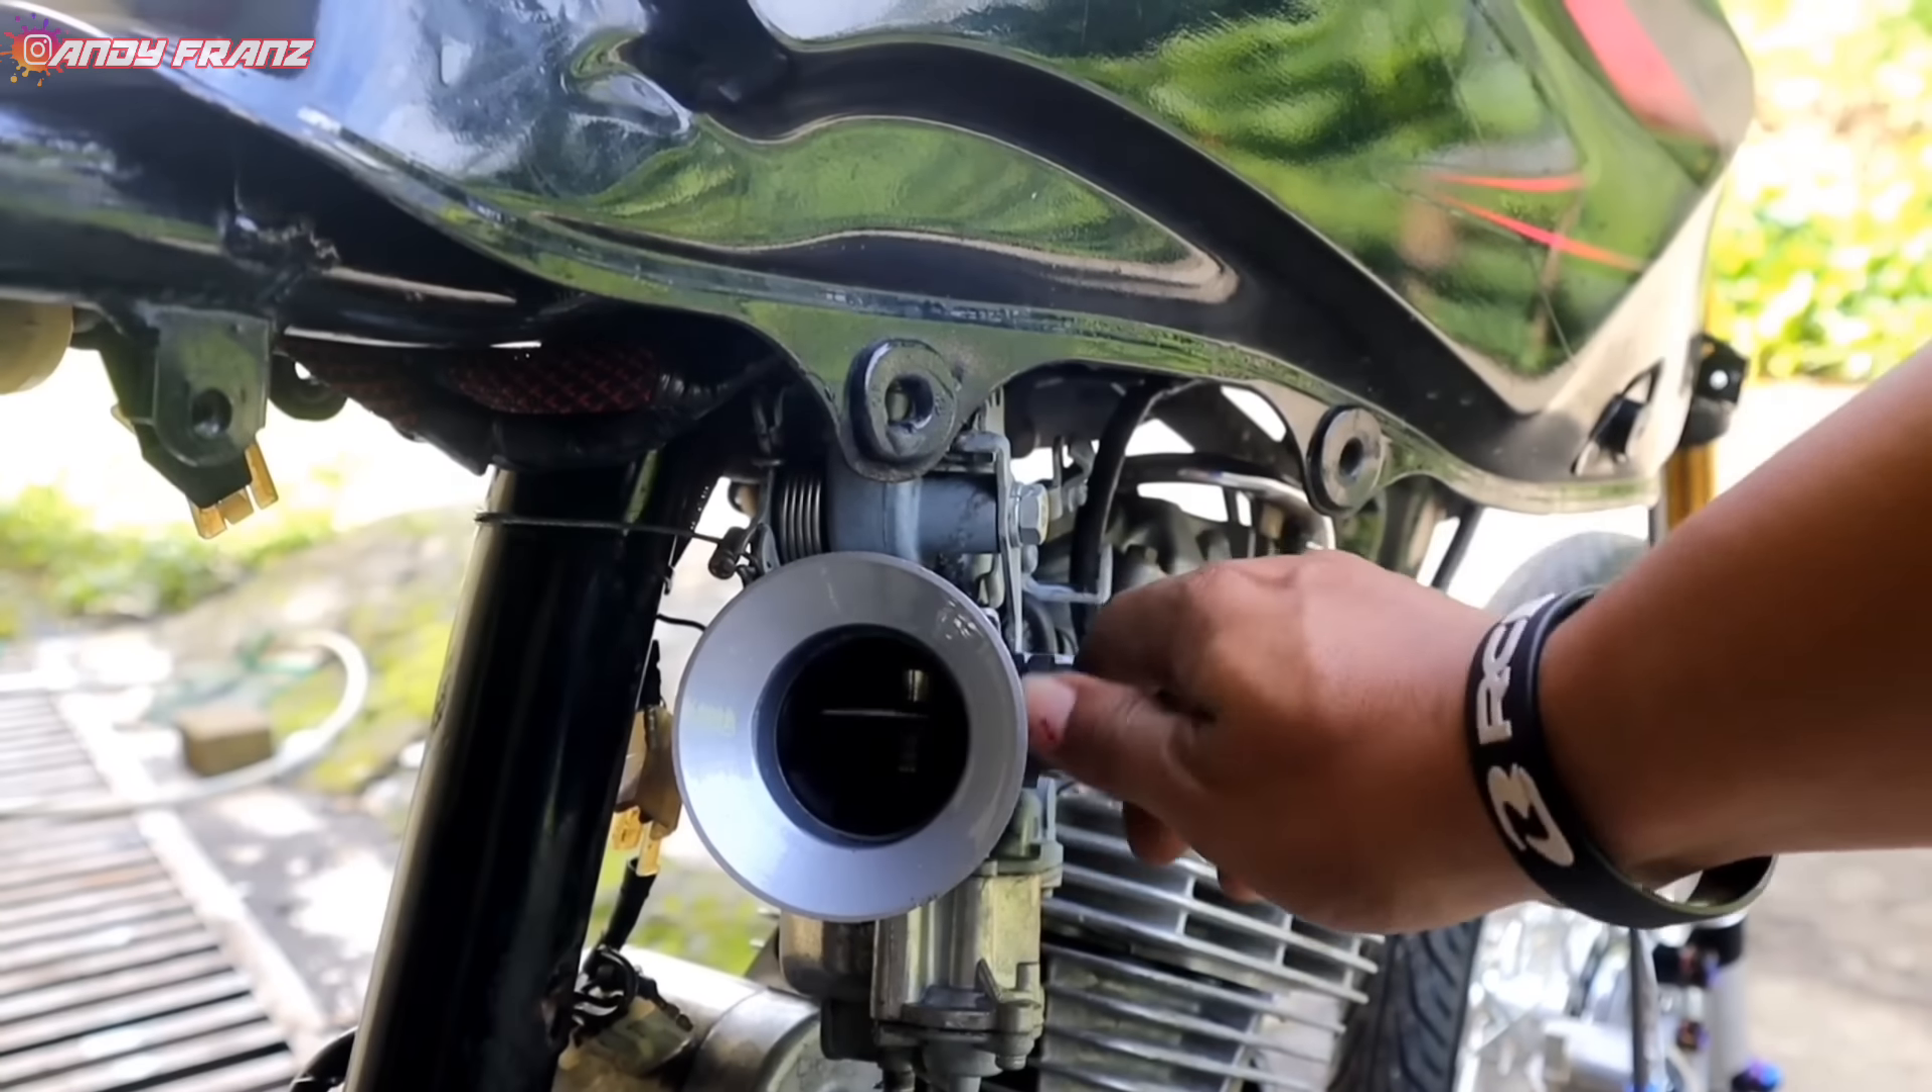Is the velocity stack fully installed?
Yes.